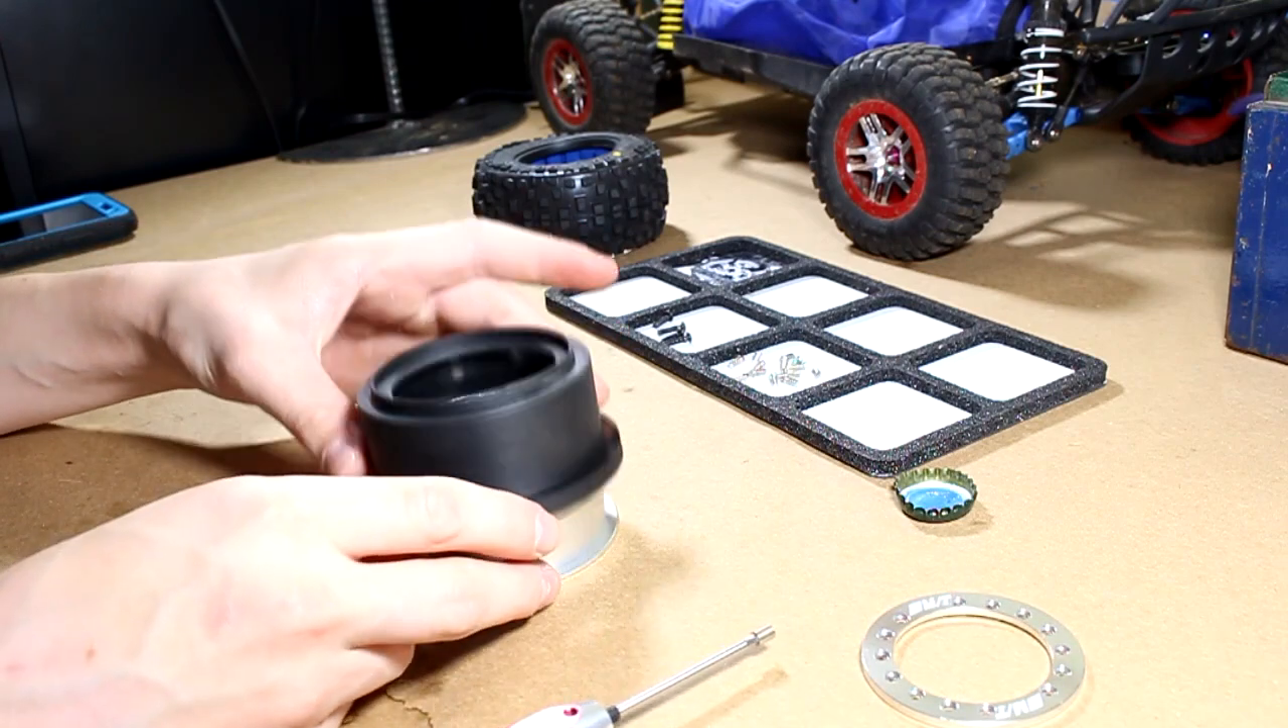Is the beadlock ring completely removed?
Yes.